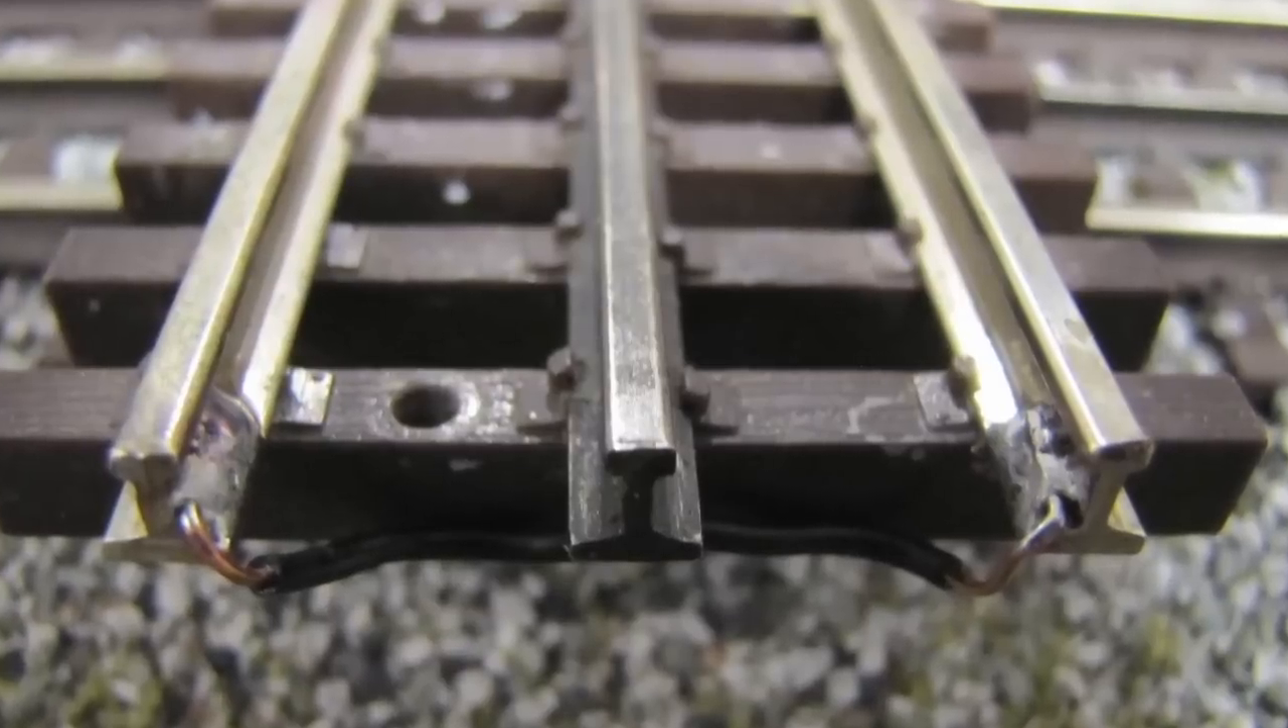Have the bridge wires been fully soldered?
Yes.